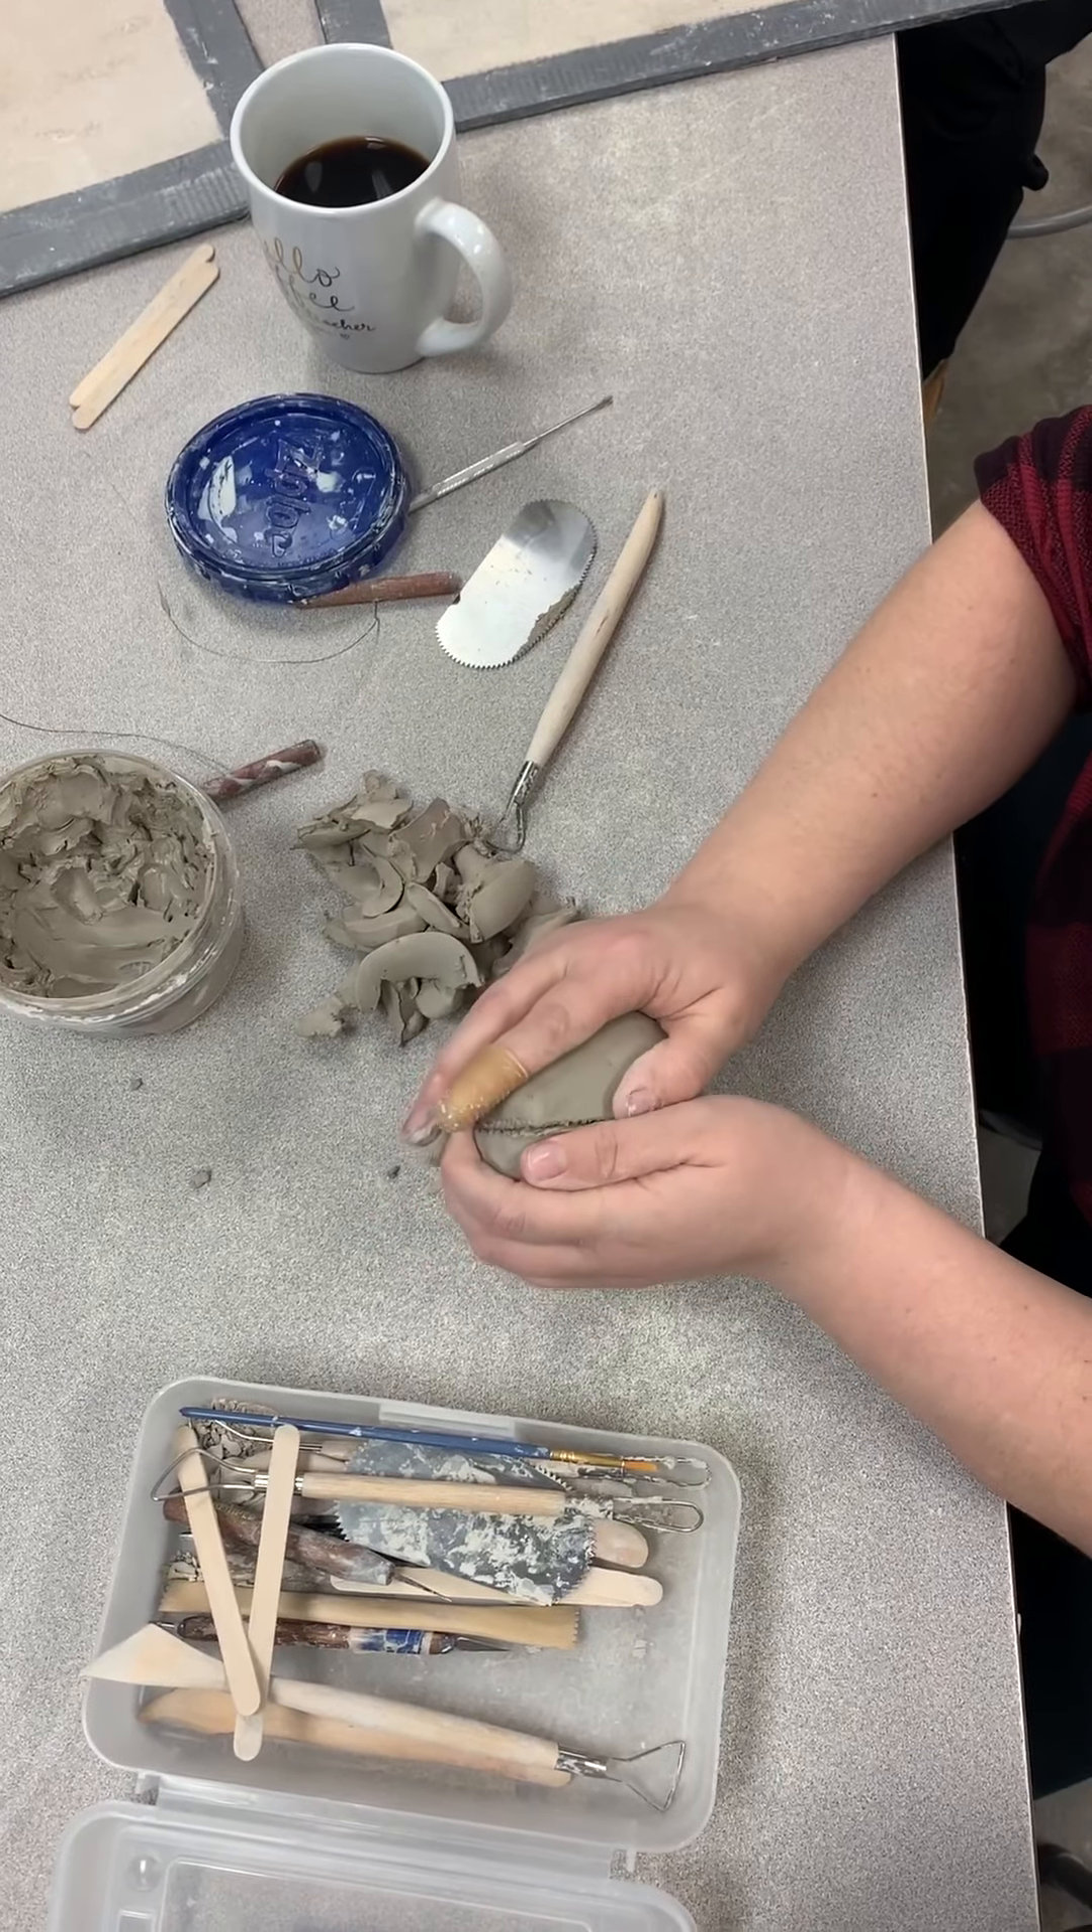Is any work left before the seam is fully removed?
Yes.